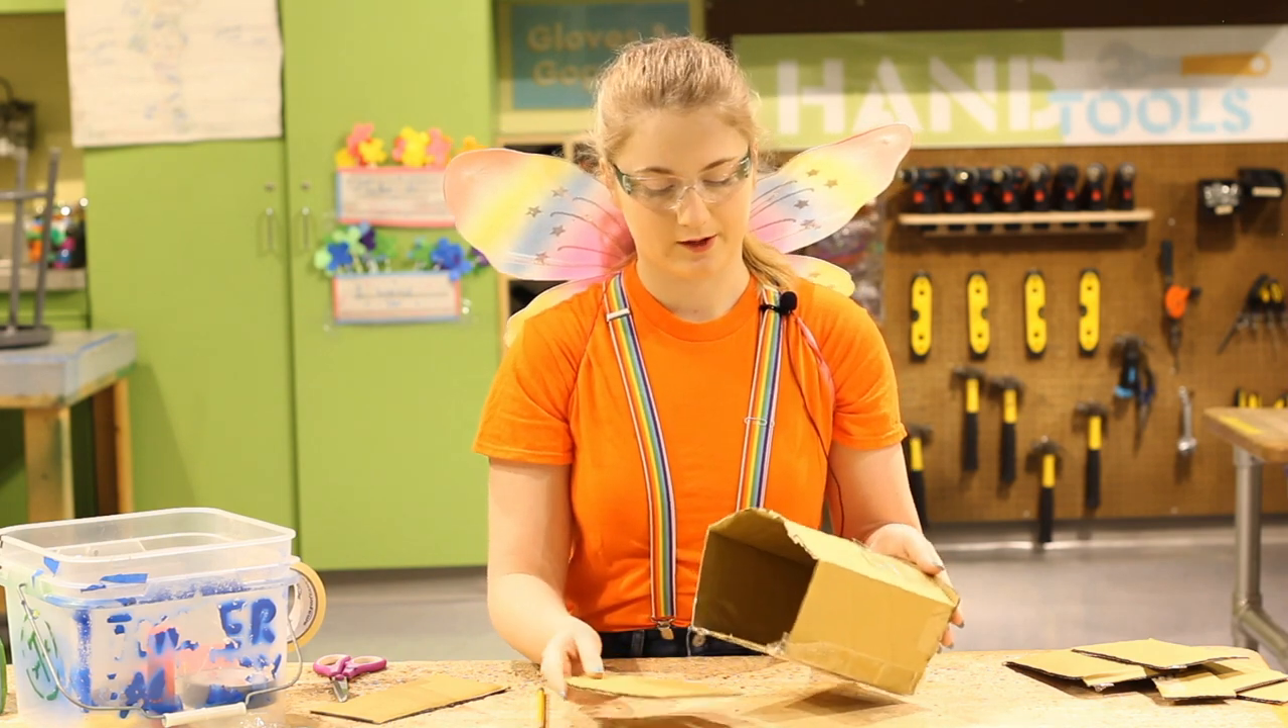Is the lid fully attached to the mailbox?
No.